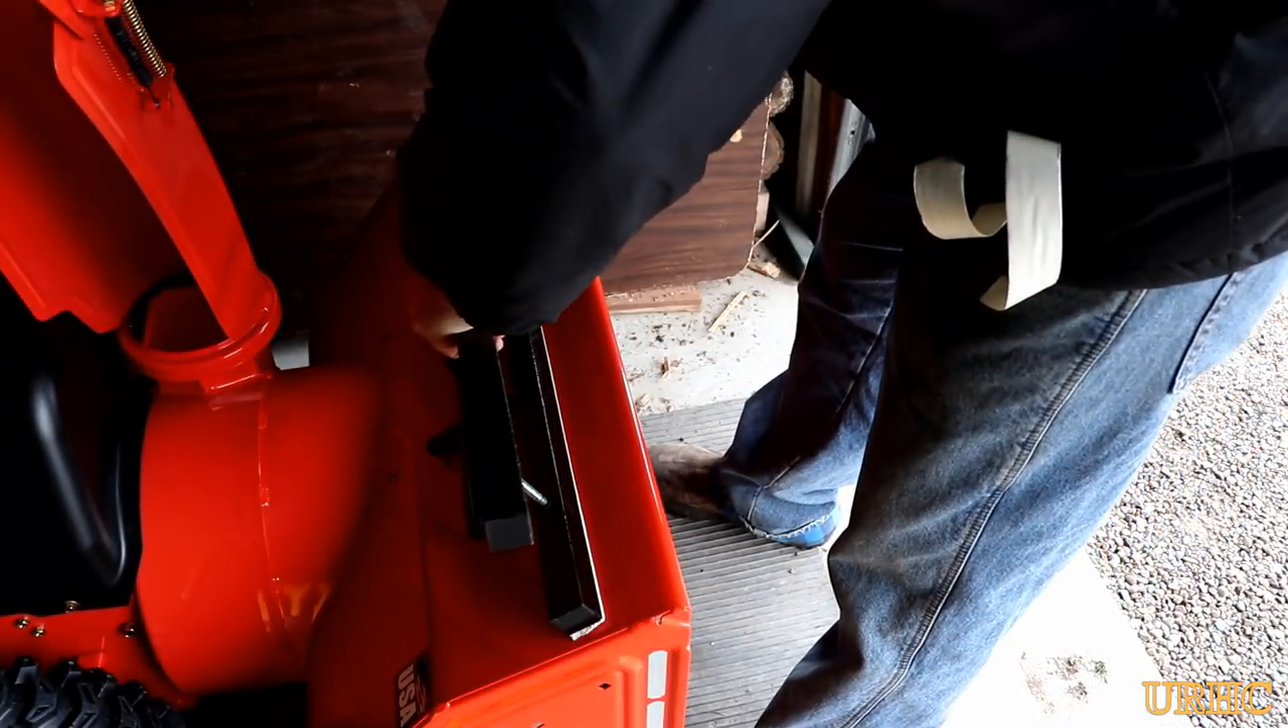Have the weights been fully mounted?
No.